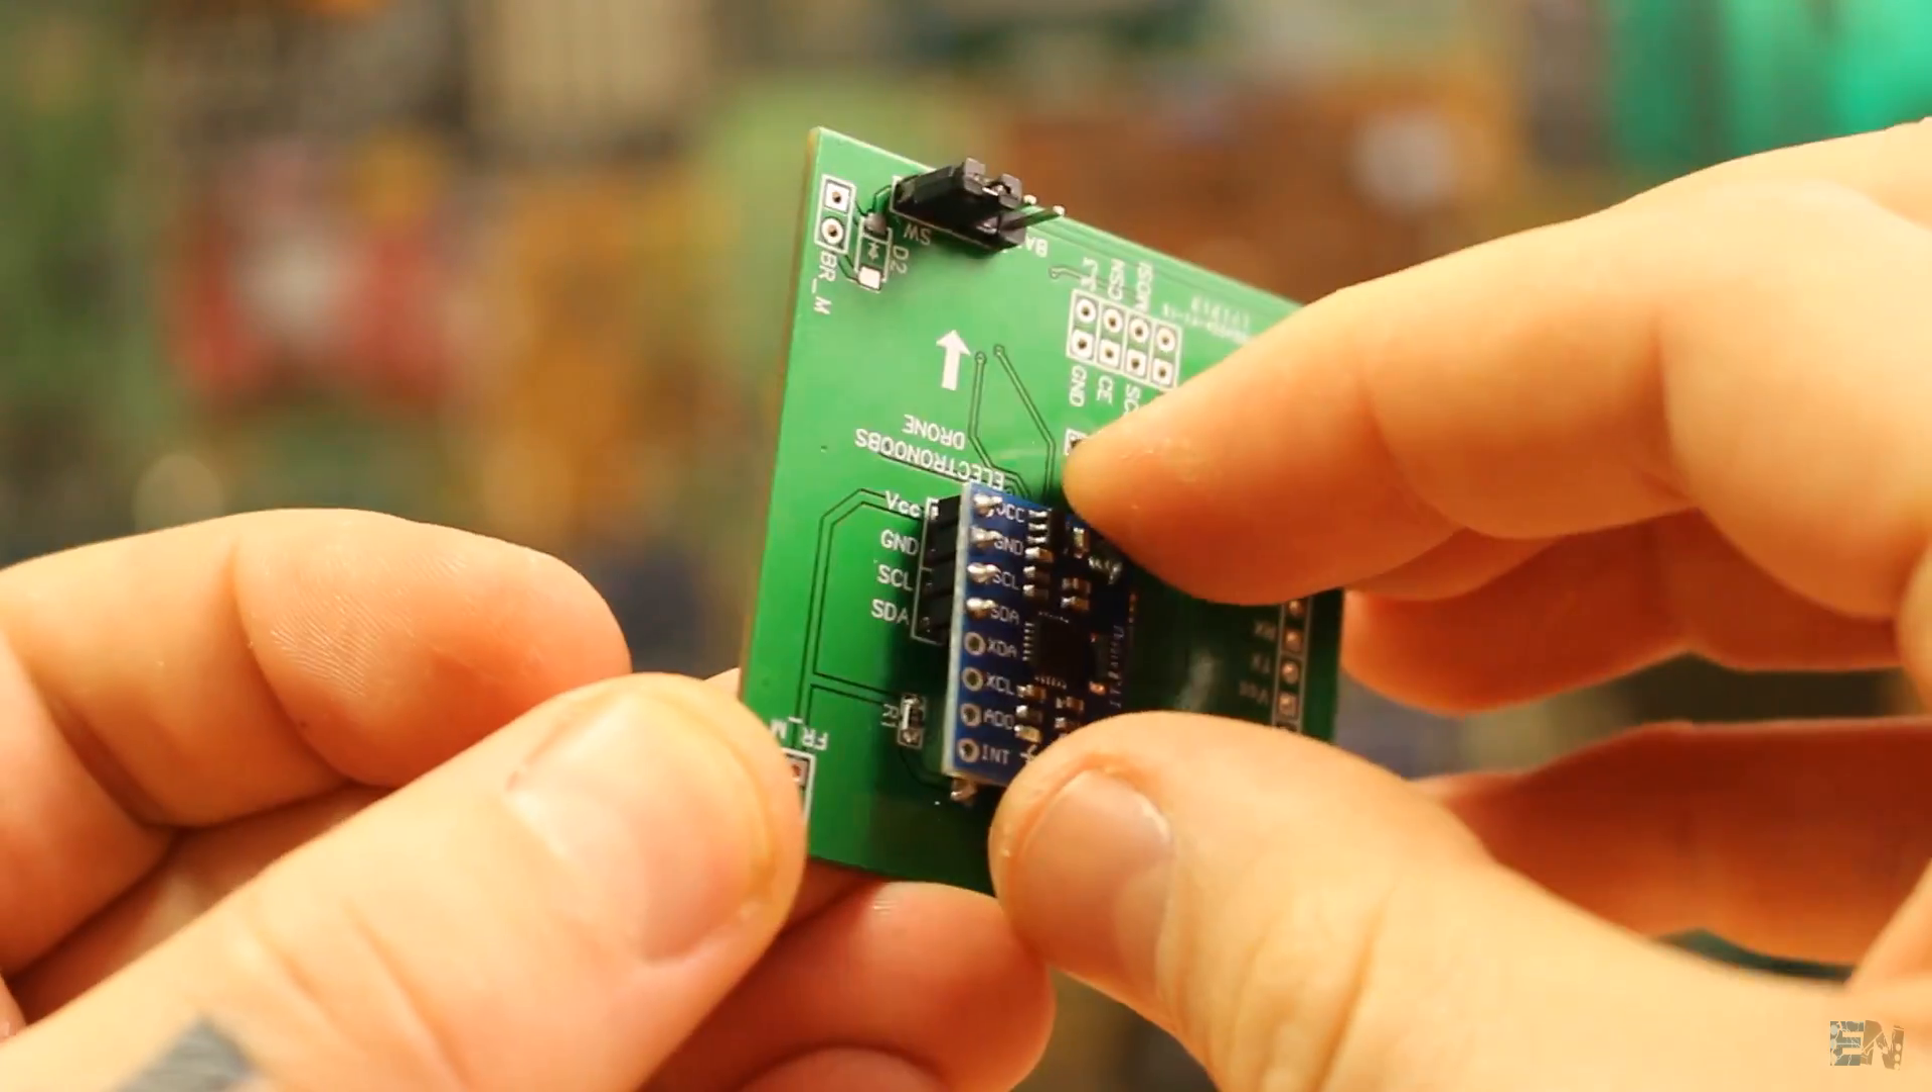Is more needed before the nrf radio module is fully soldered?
Yes.